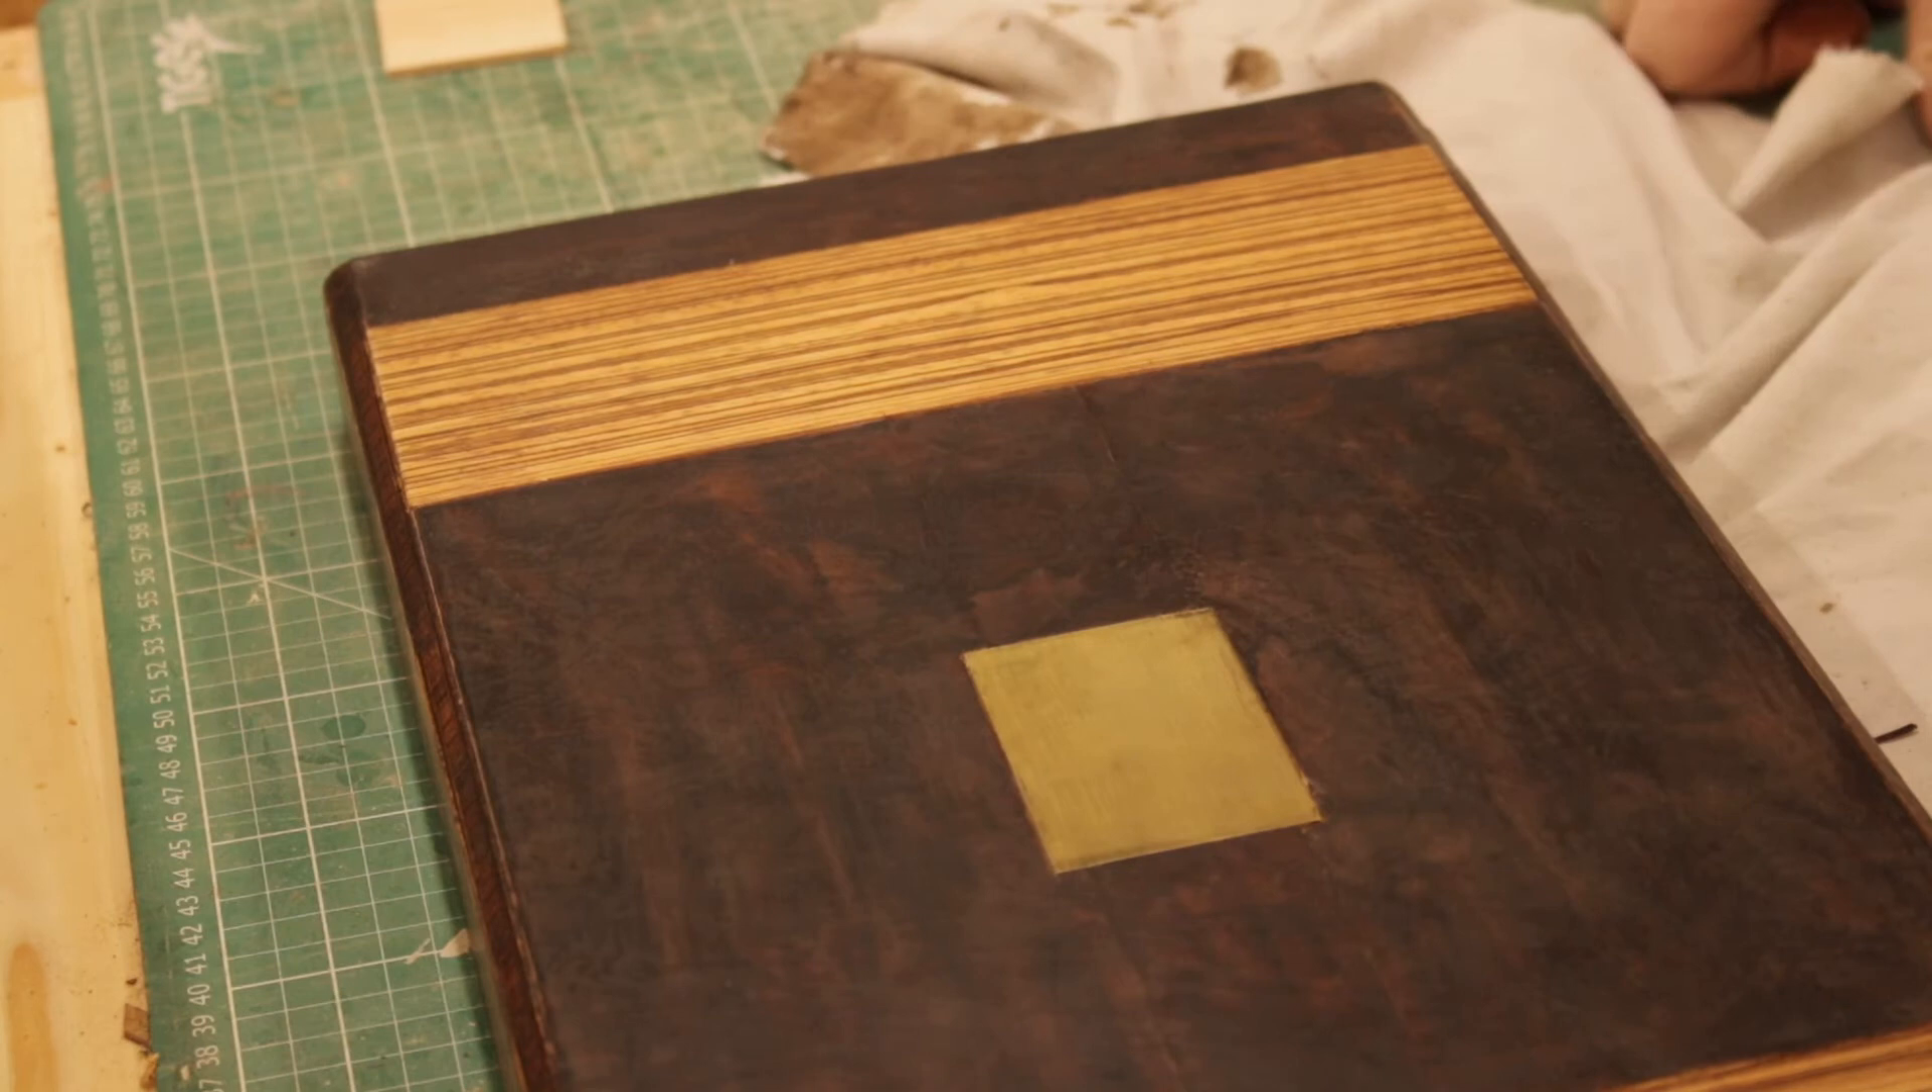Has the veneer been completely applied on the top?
Yes.